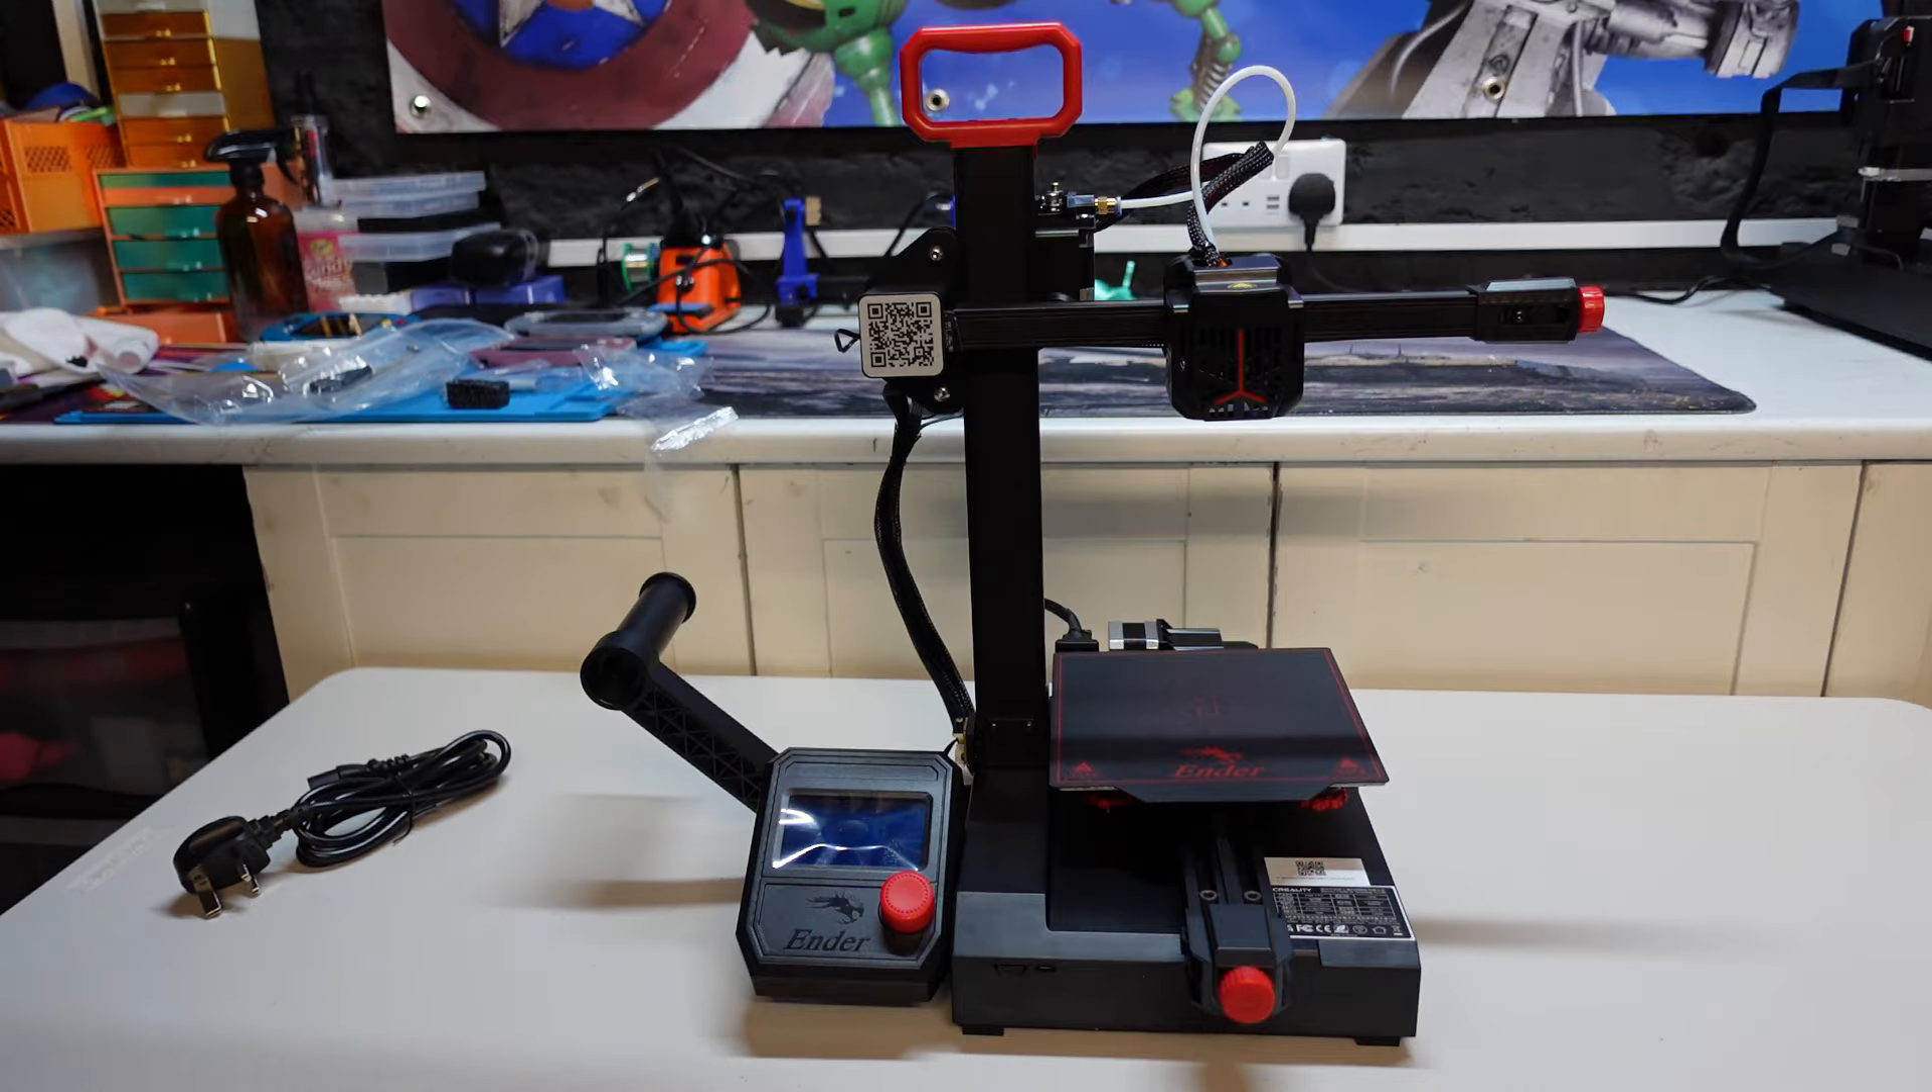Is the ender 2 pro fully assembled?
Yes.